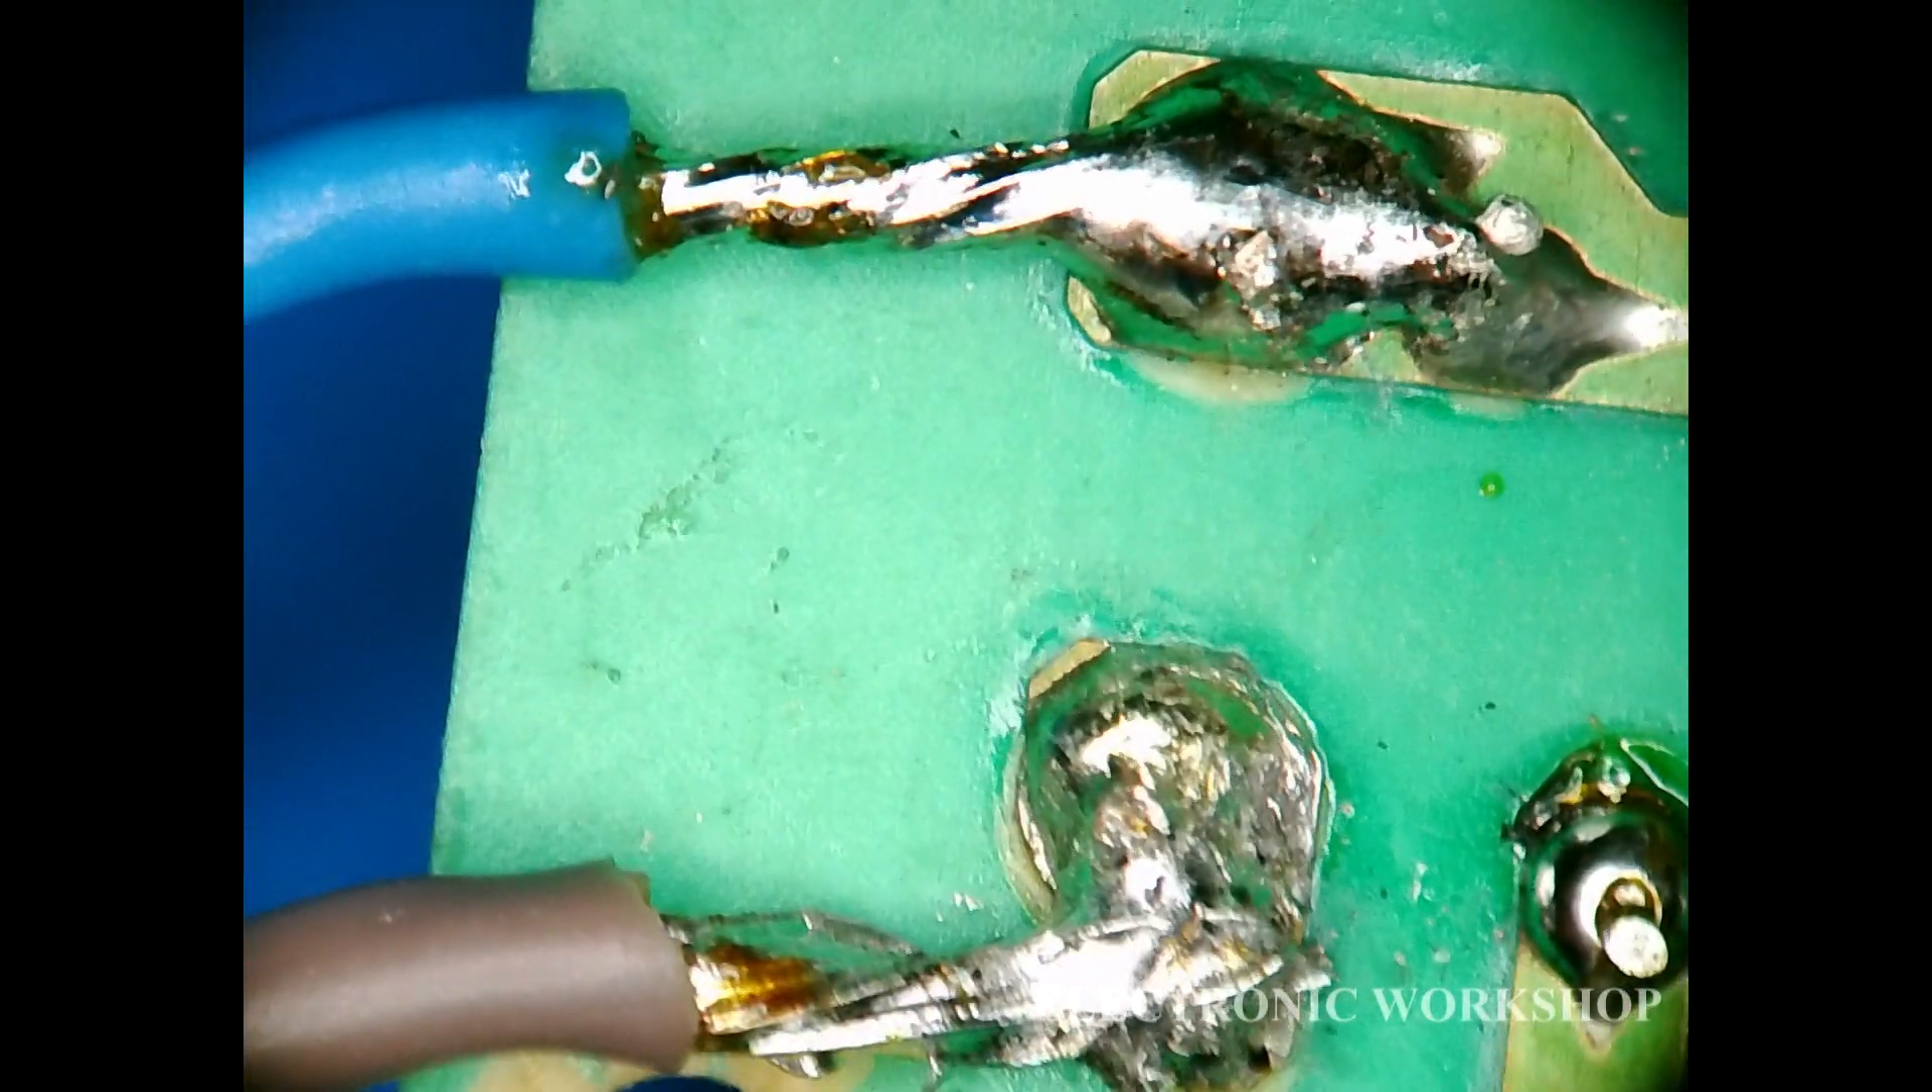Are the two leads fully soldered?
Yes.